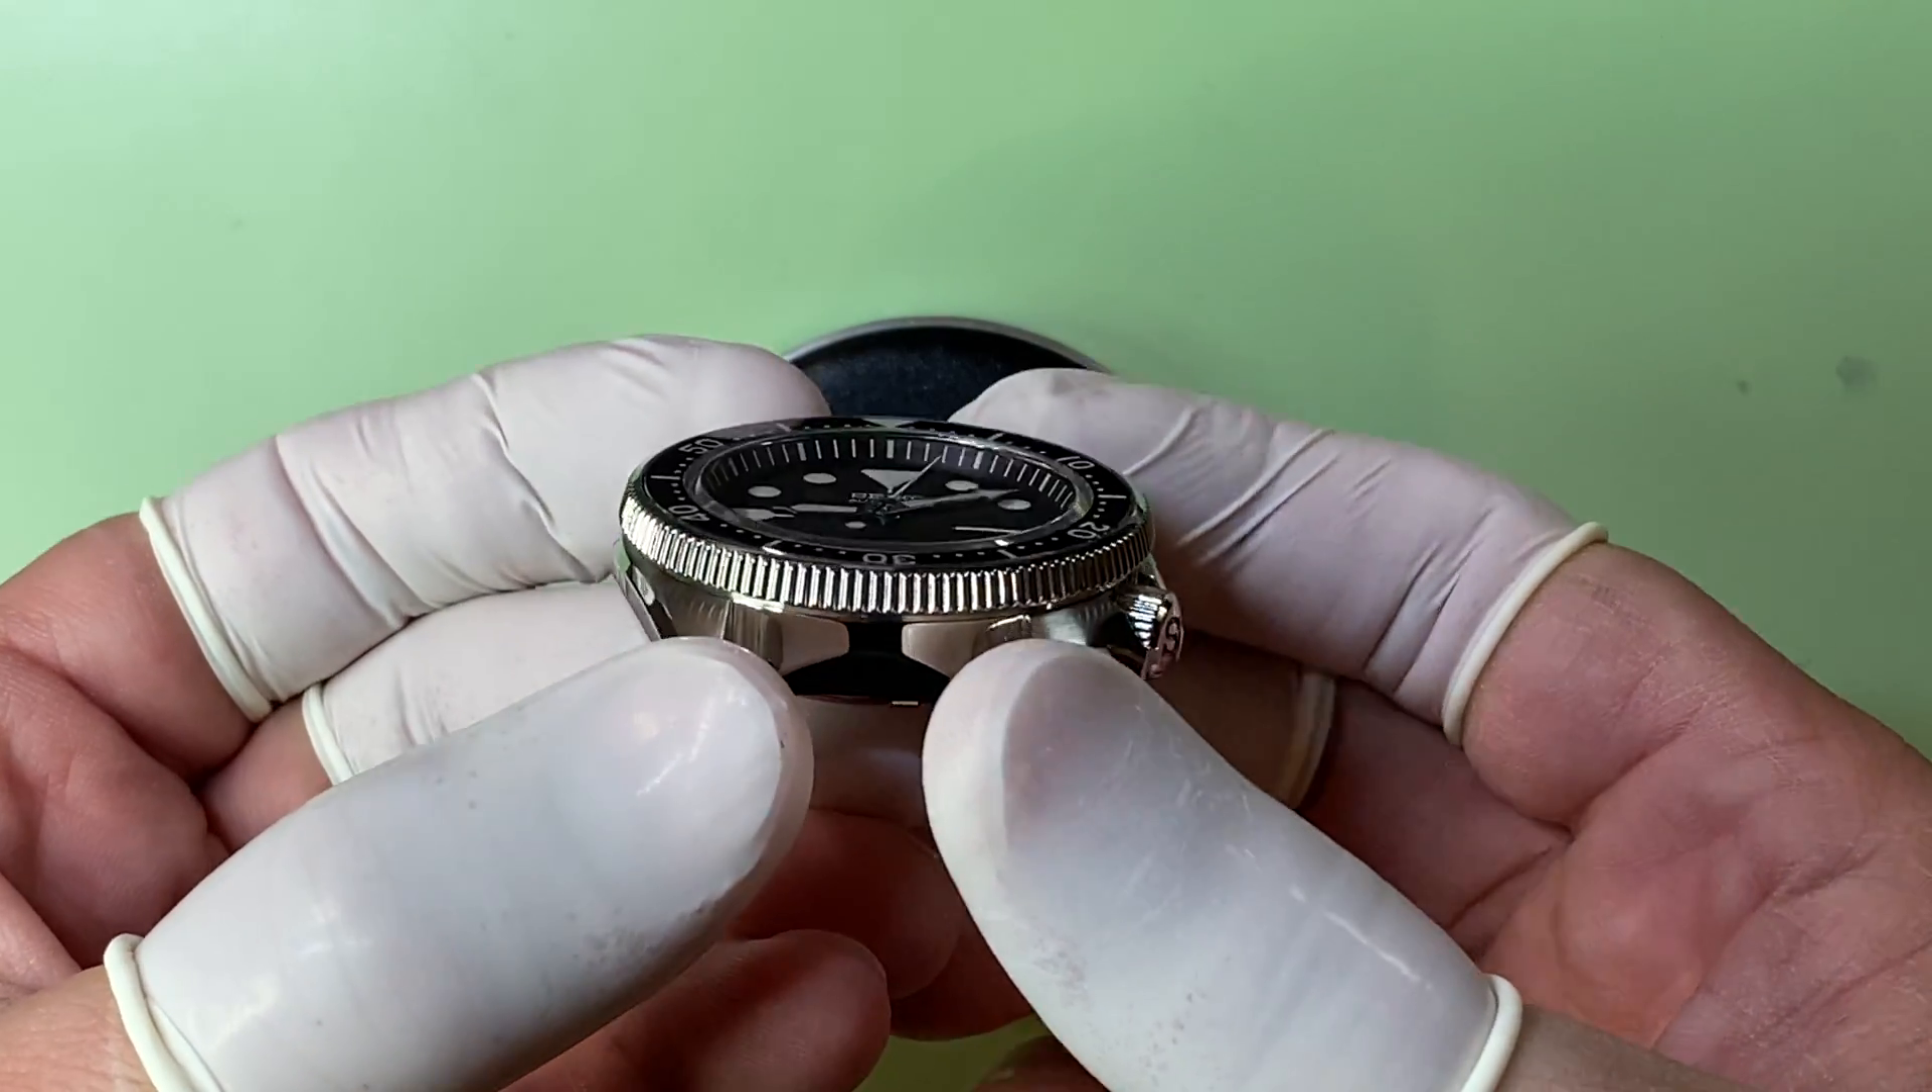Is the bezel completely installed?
Yes.